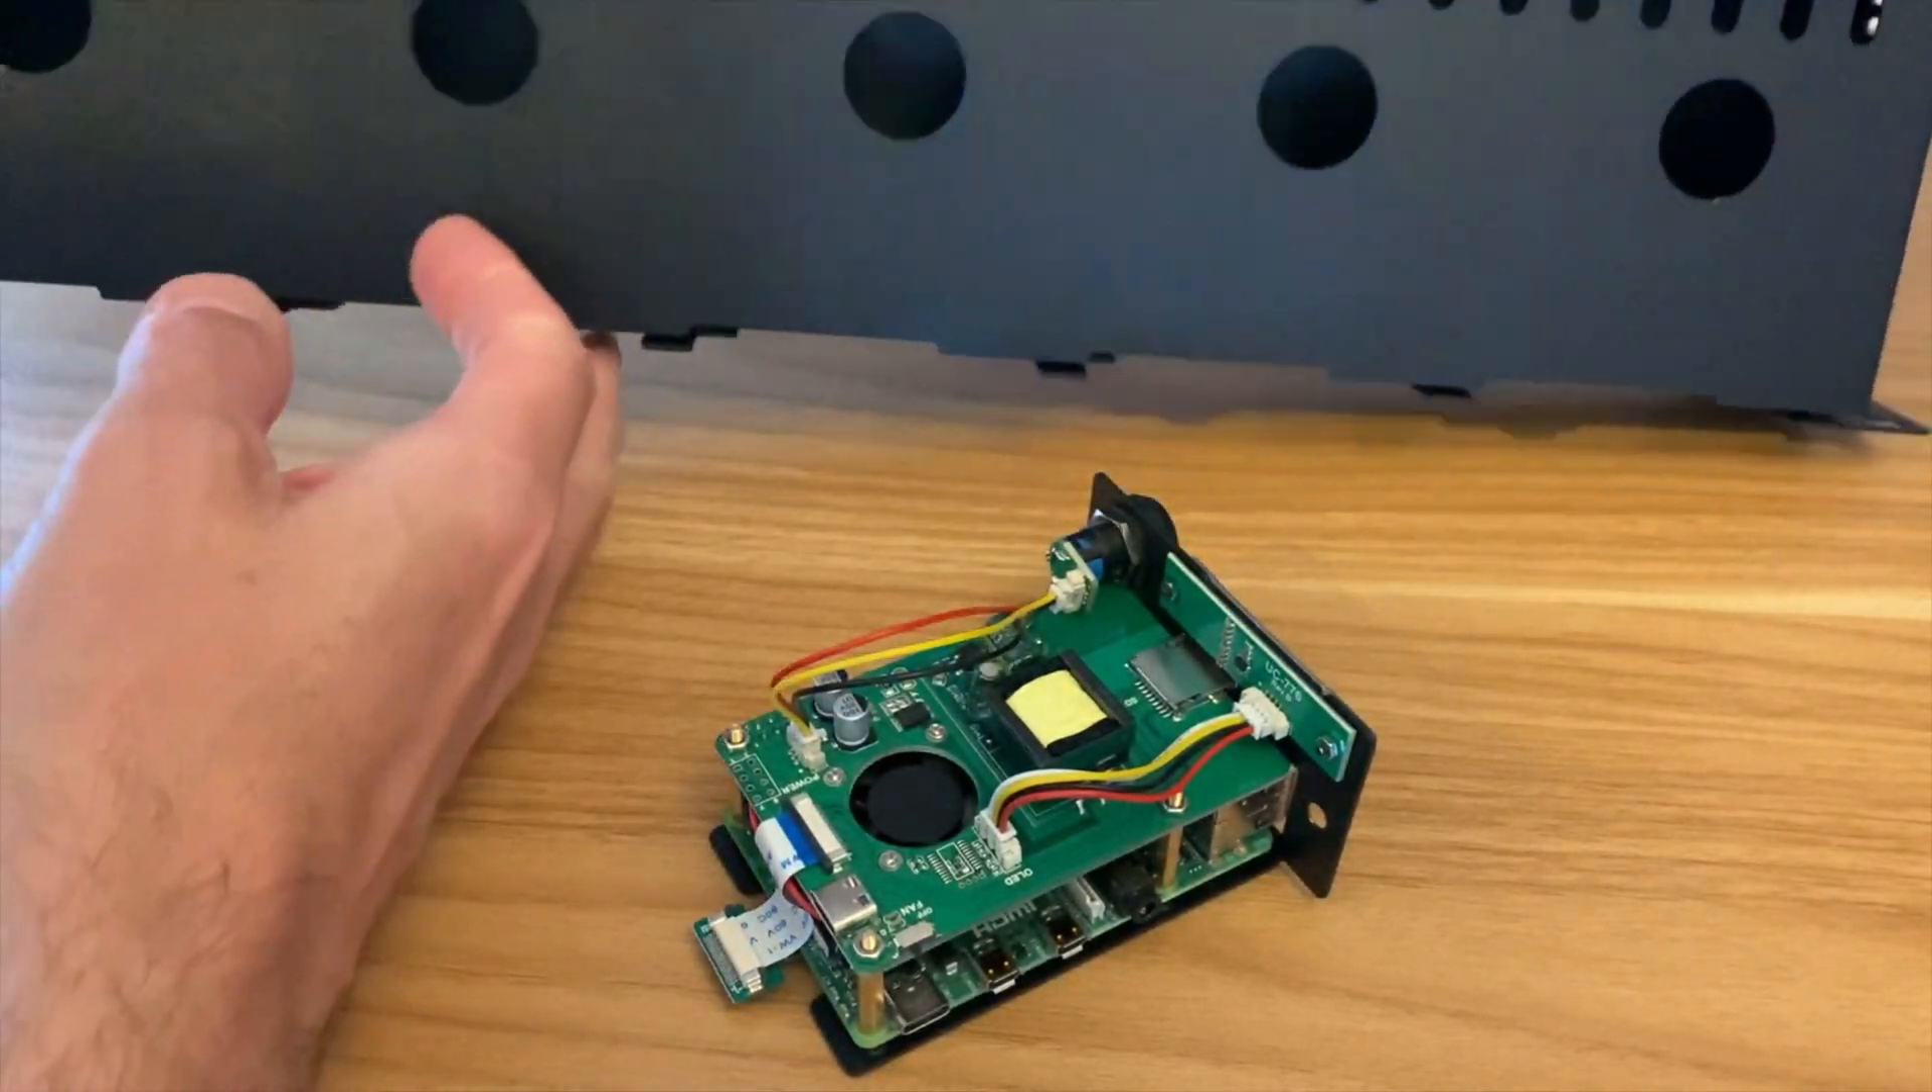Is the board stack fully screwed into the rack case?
No.